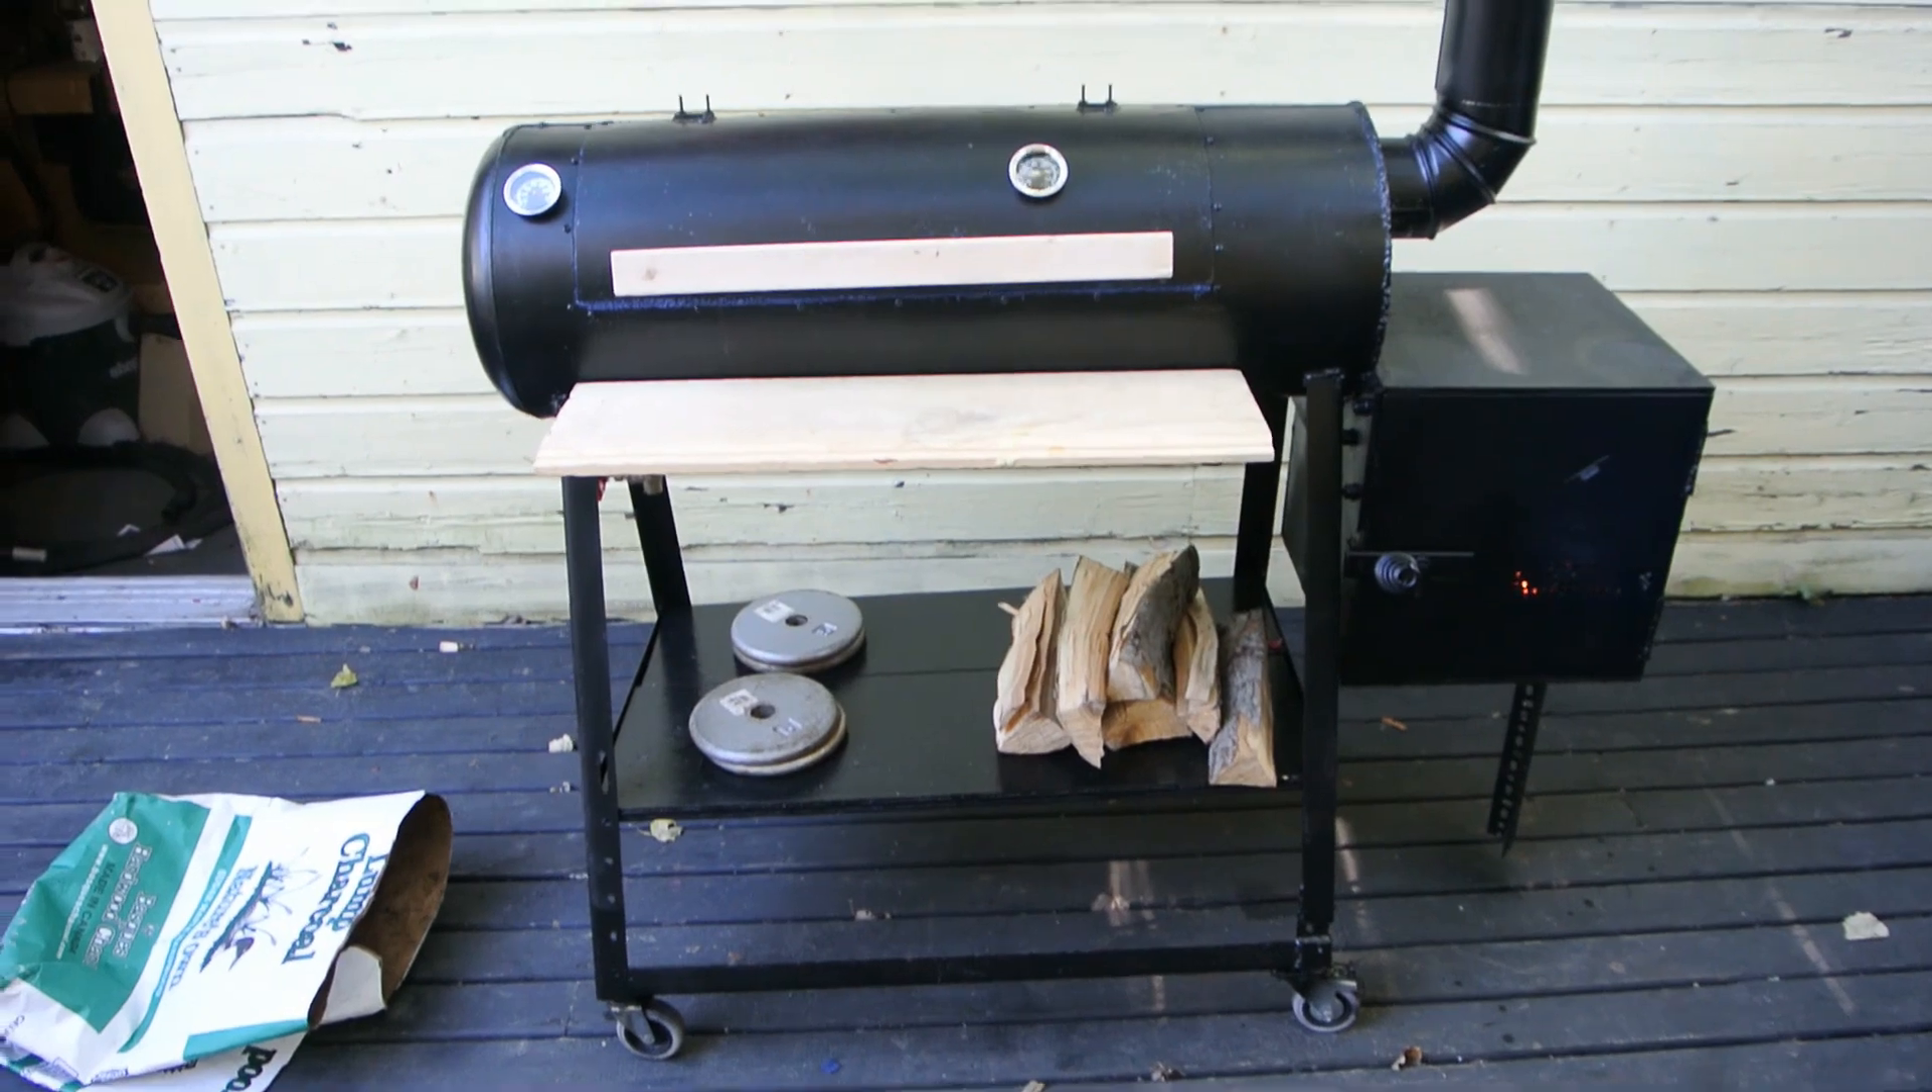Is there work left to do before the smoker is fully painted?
No.